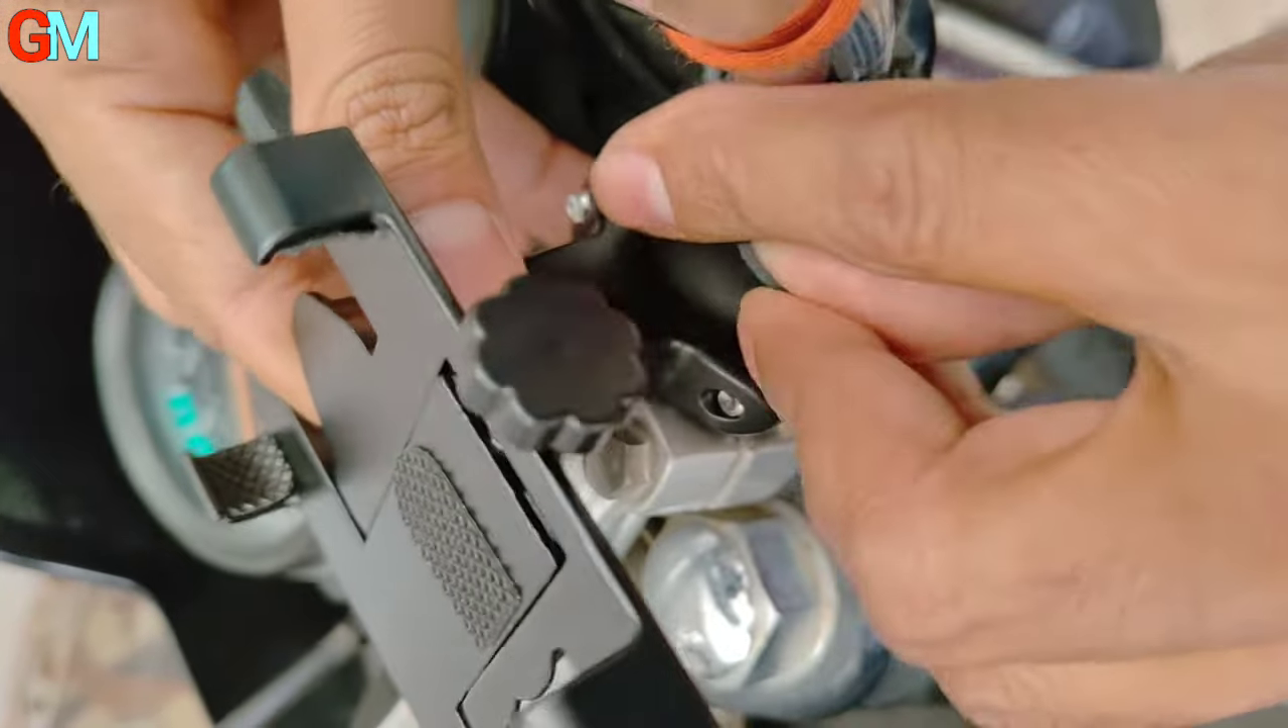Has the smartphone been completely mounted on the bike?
No.